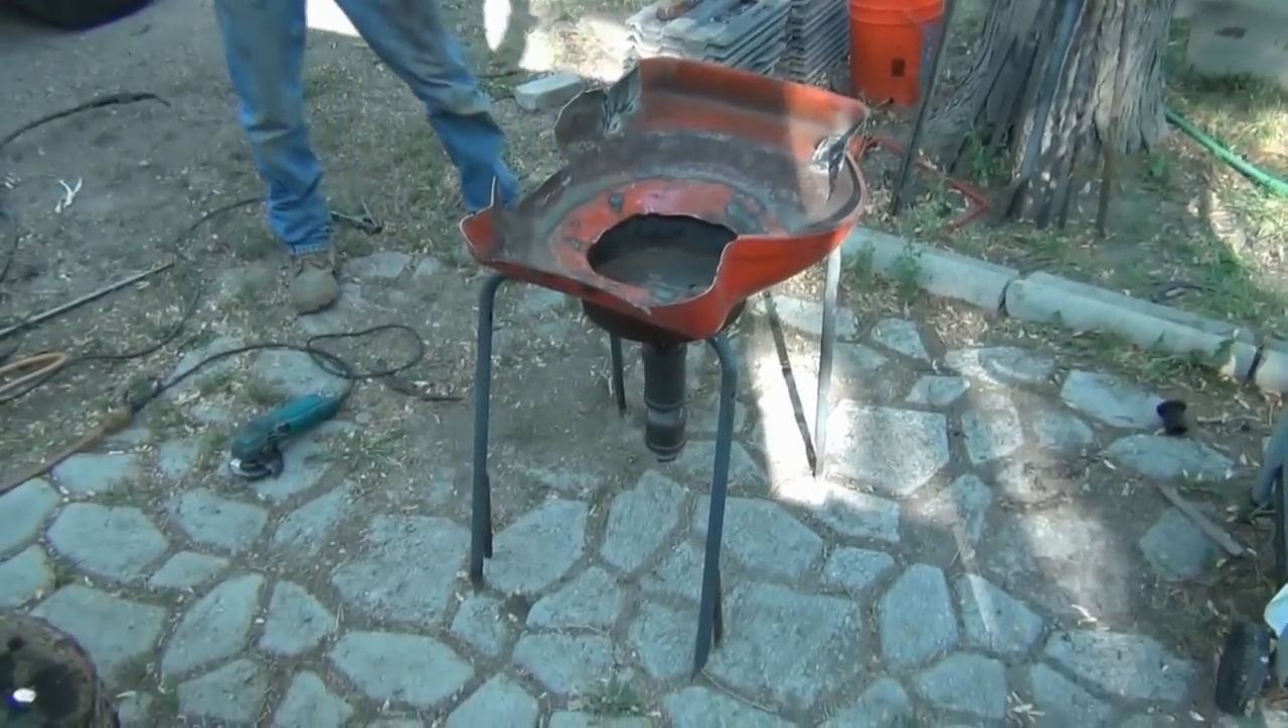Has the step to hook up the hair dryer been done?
No.